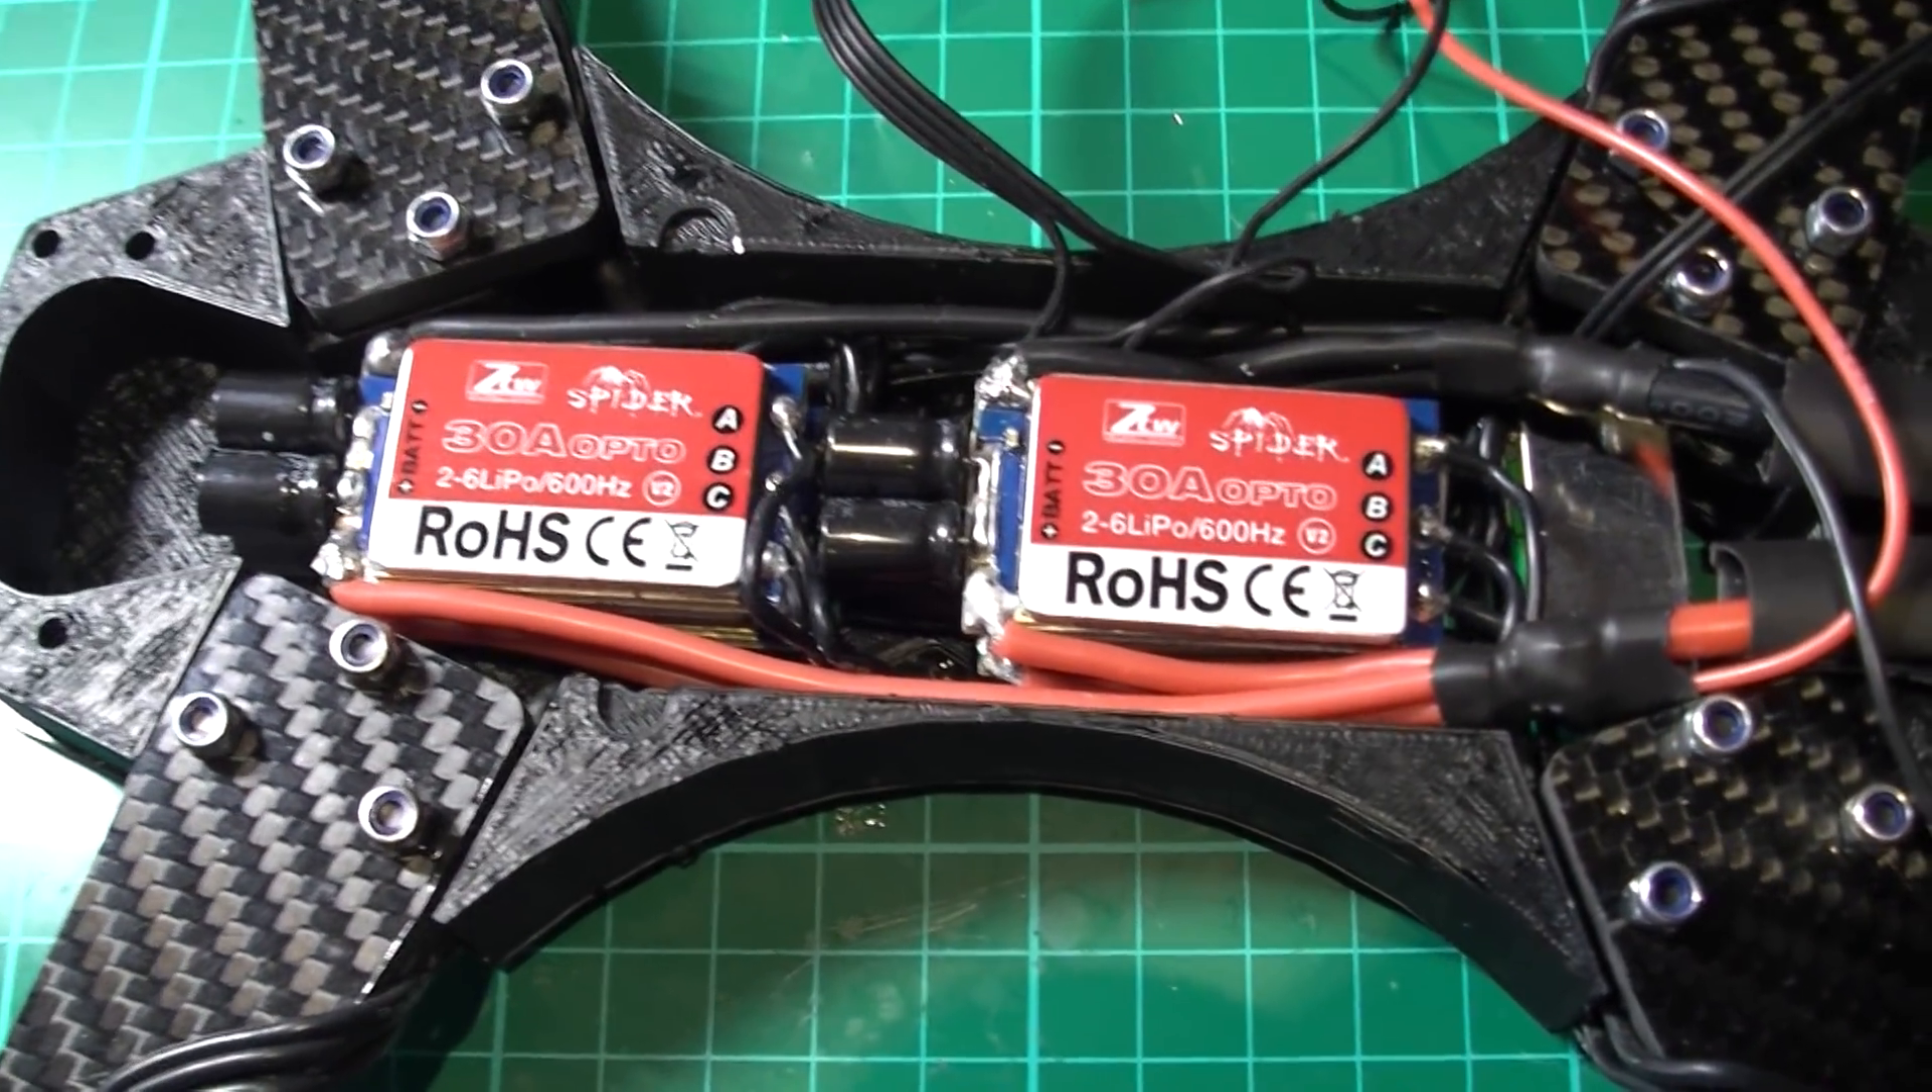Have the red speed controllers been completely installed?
Yes.